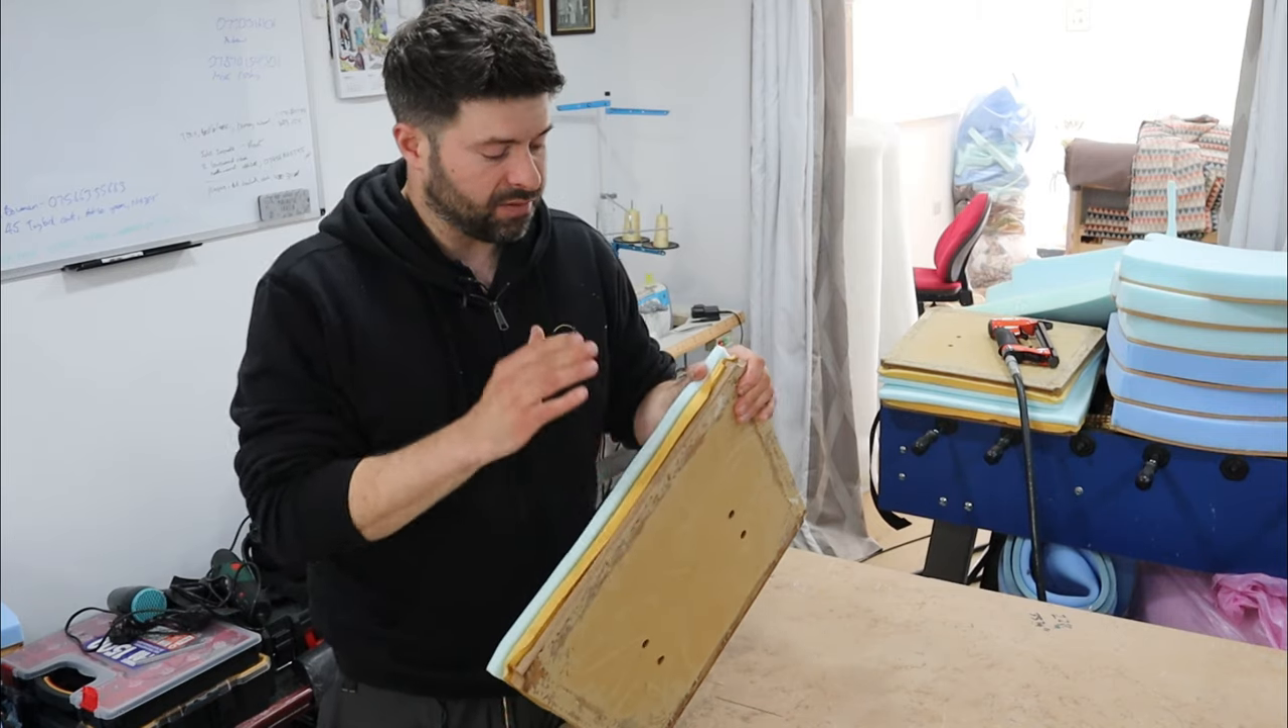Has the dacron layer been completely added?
No.